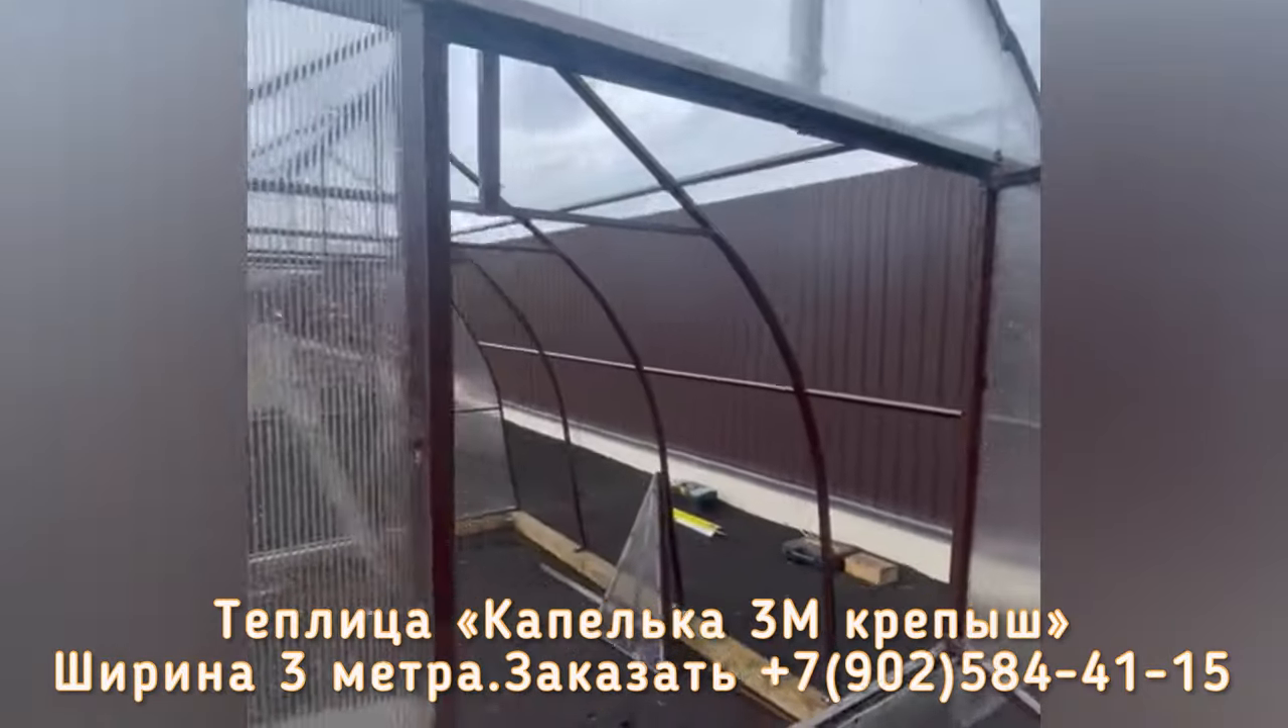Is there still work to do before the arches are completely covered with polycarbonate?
Yes.